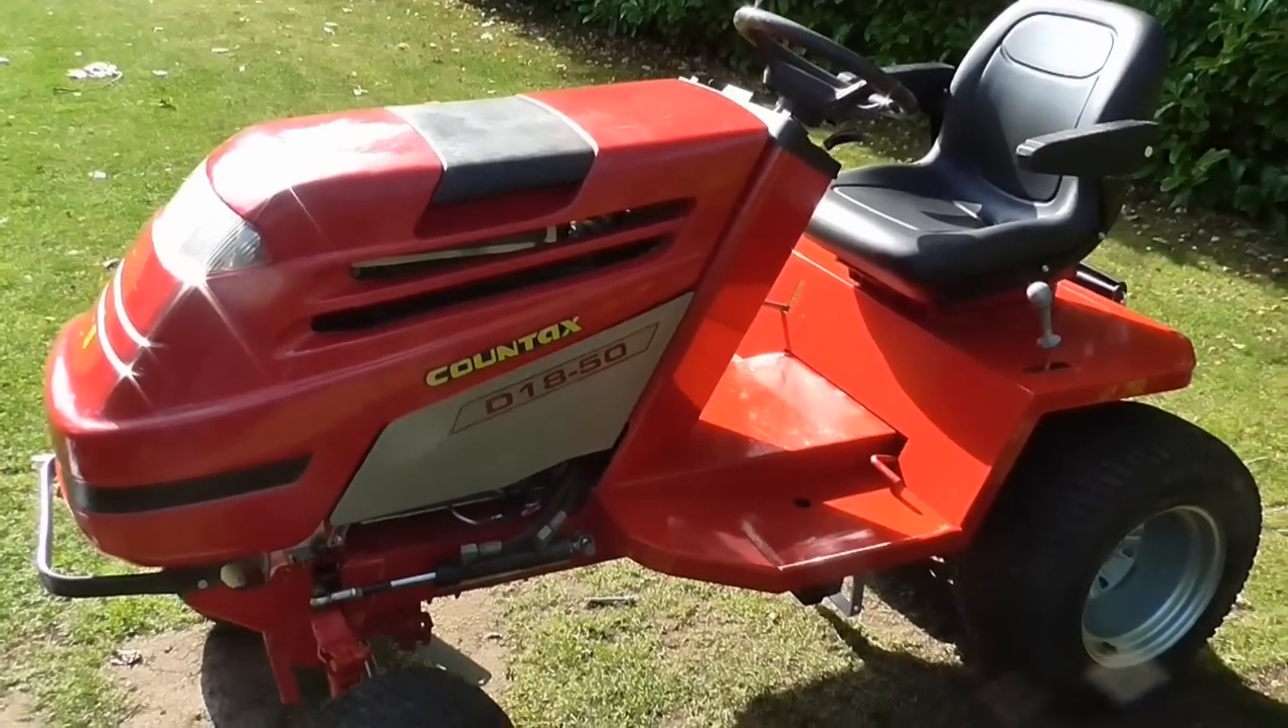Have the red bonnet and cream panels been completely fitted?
Yes.